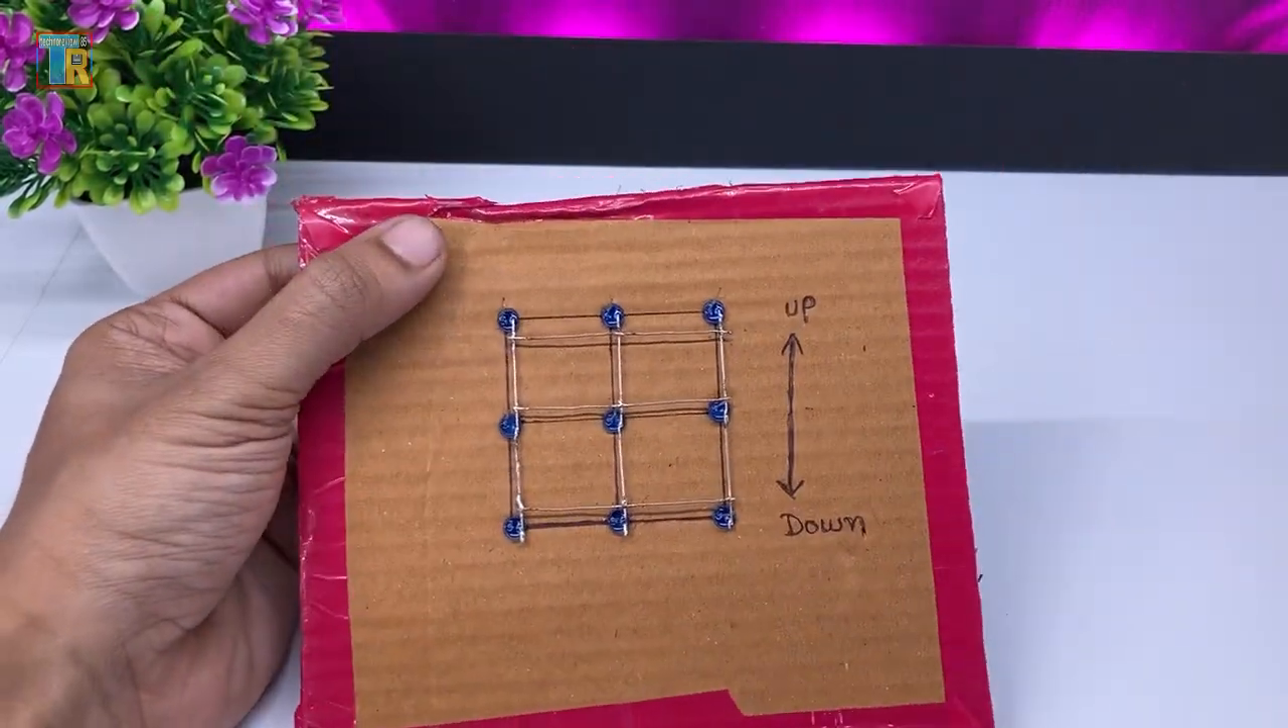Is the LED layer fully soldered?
Yes.